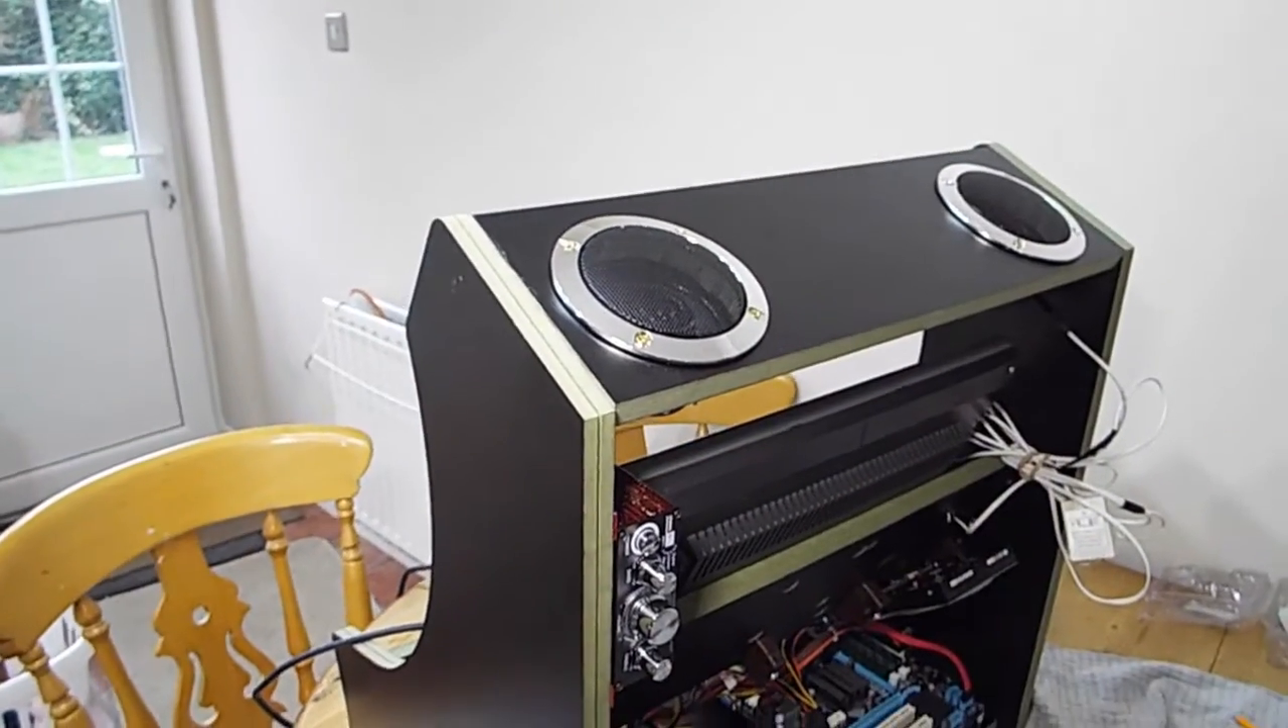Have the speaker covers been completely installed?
Yes.